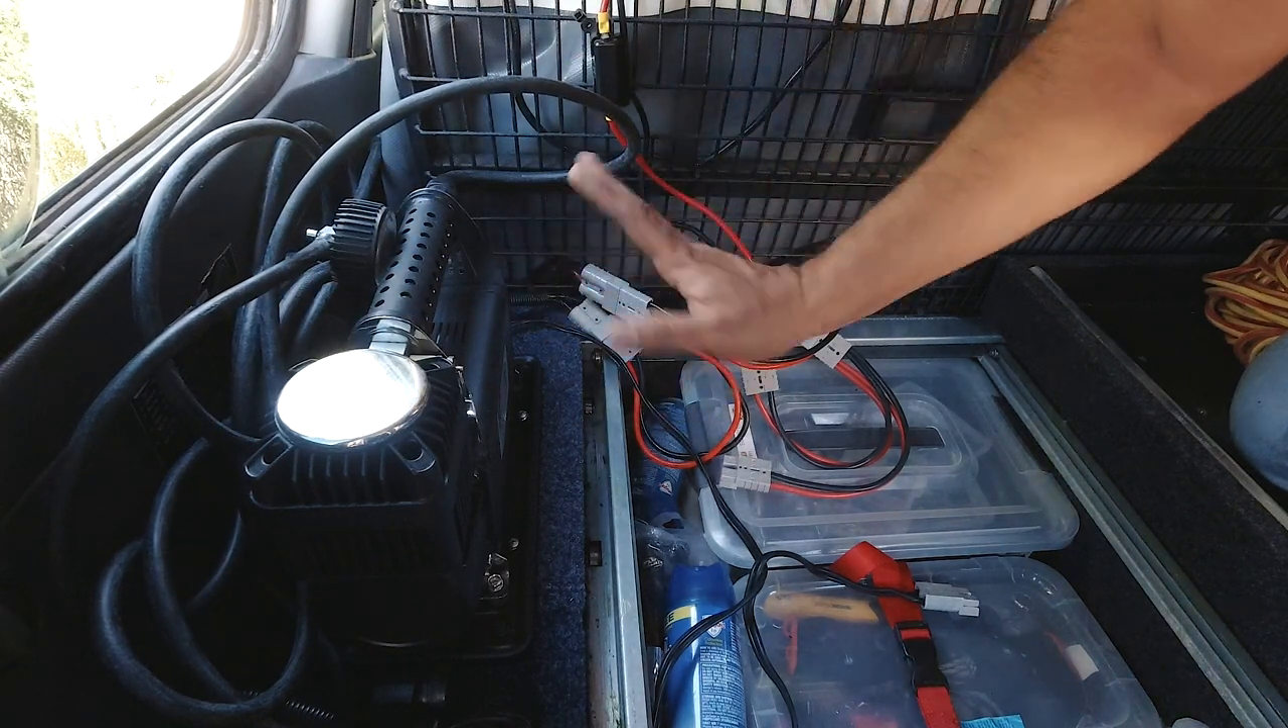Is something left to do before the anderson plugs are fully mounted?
Yes.